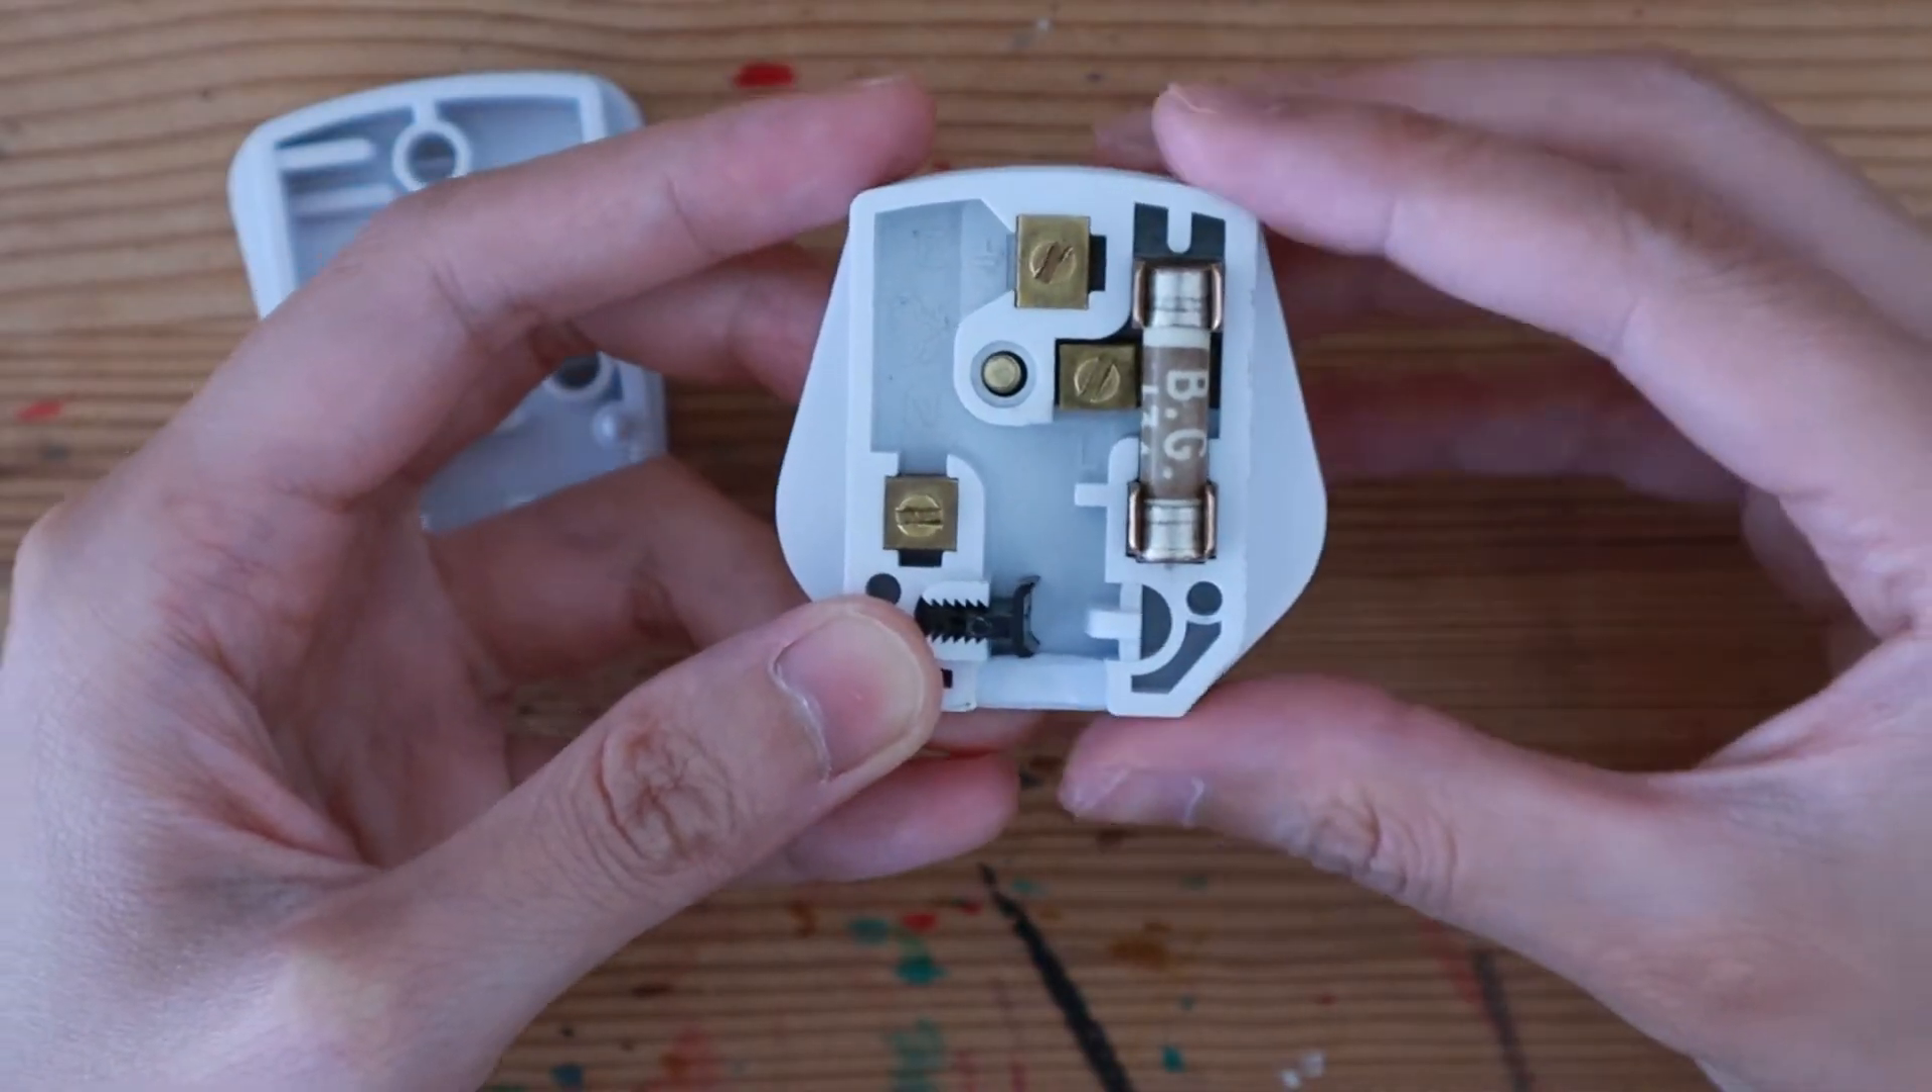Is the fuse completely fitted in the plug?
Yes.